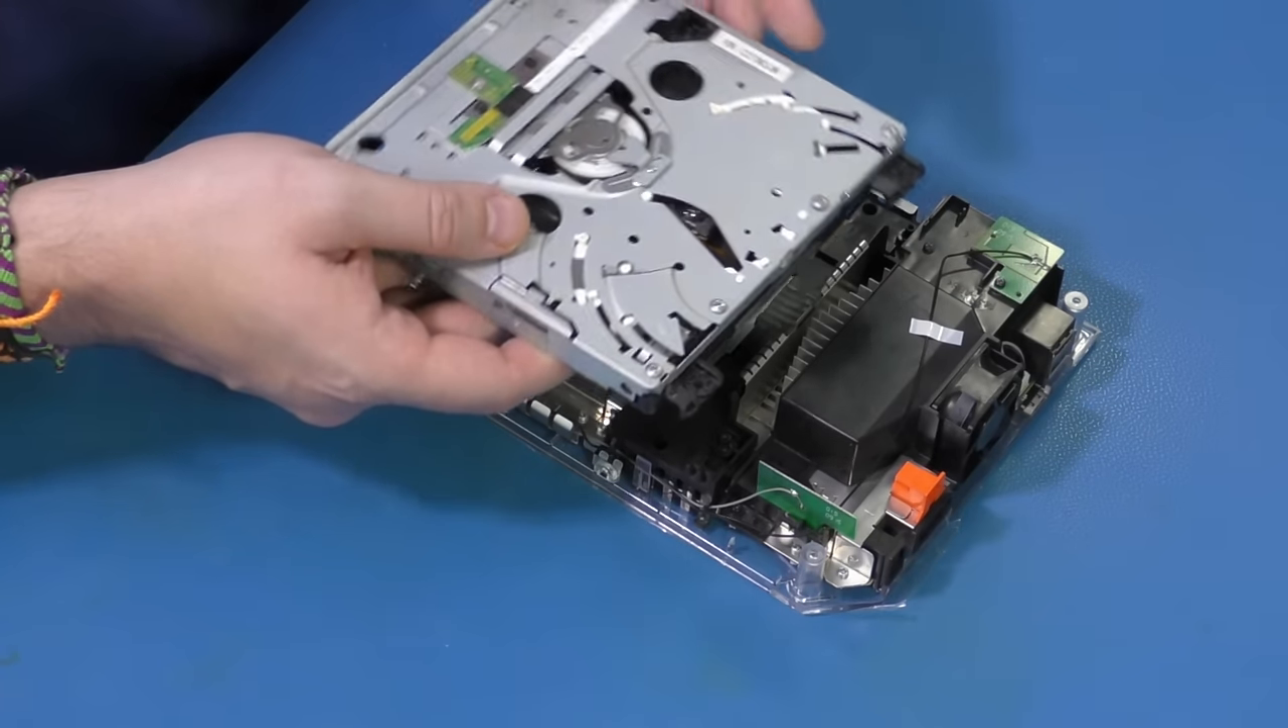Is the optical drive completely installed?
No.